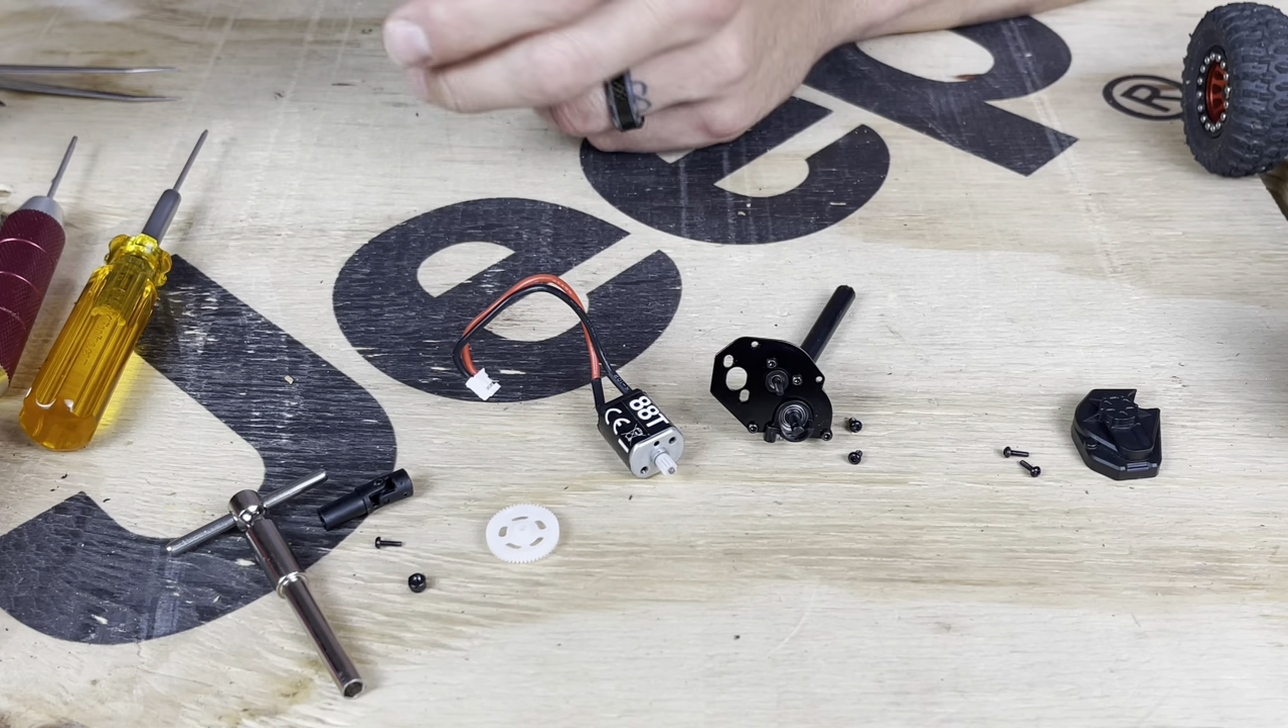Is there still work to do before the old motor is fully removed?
No.